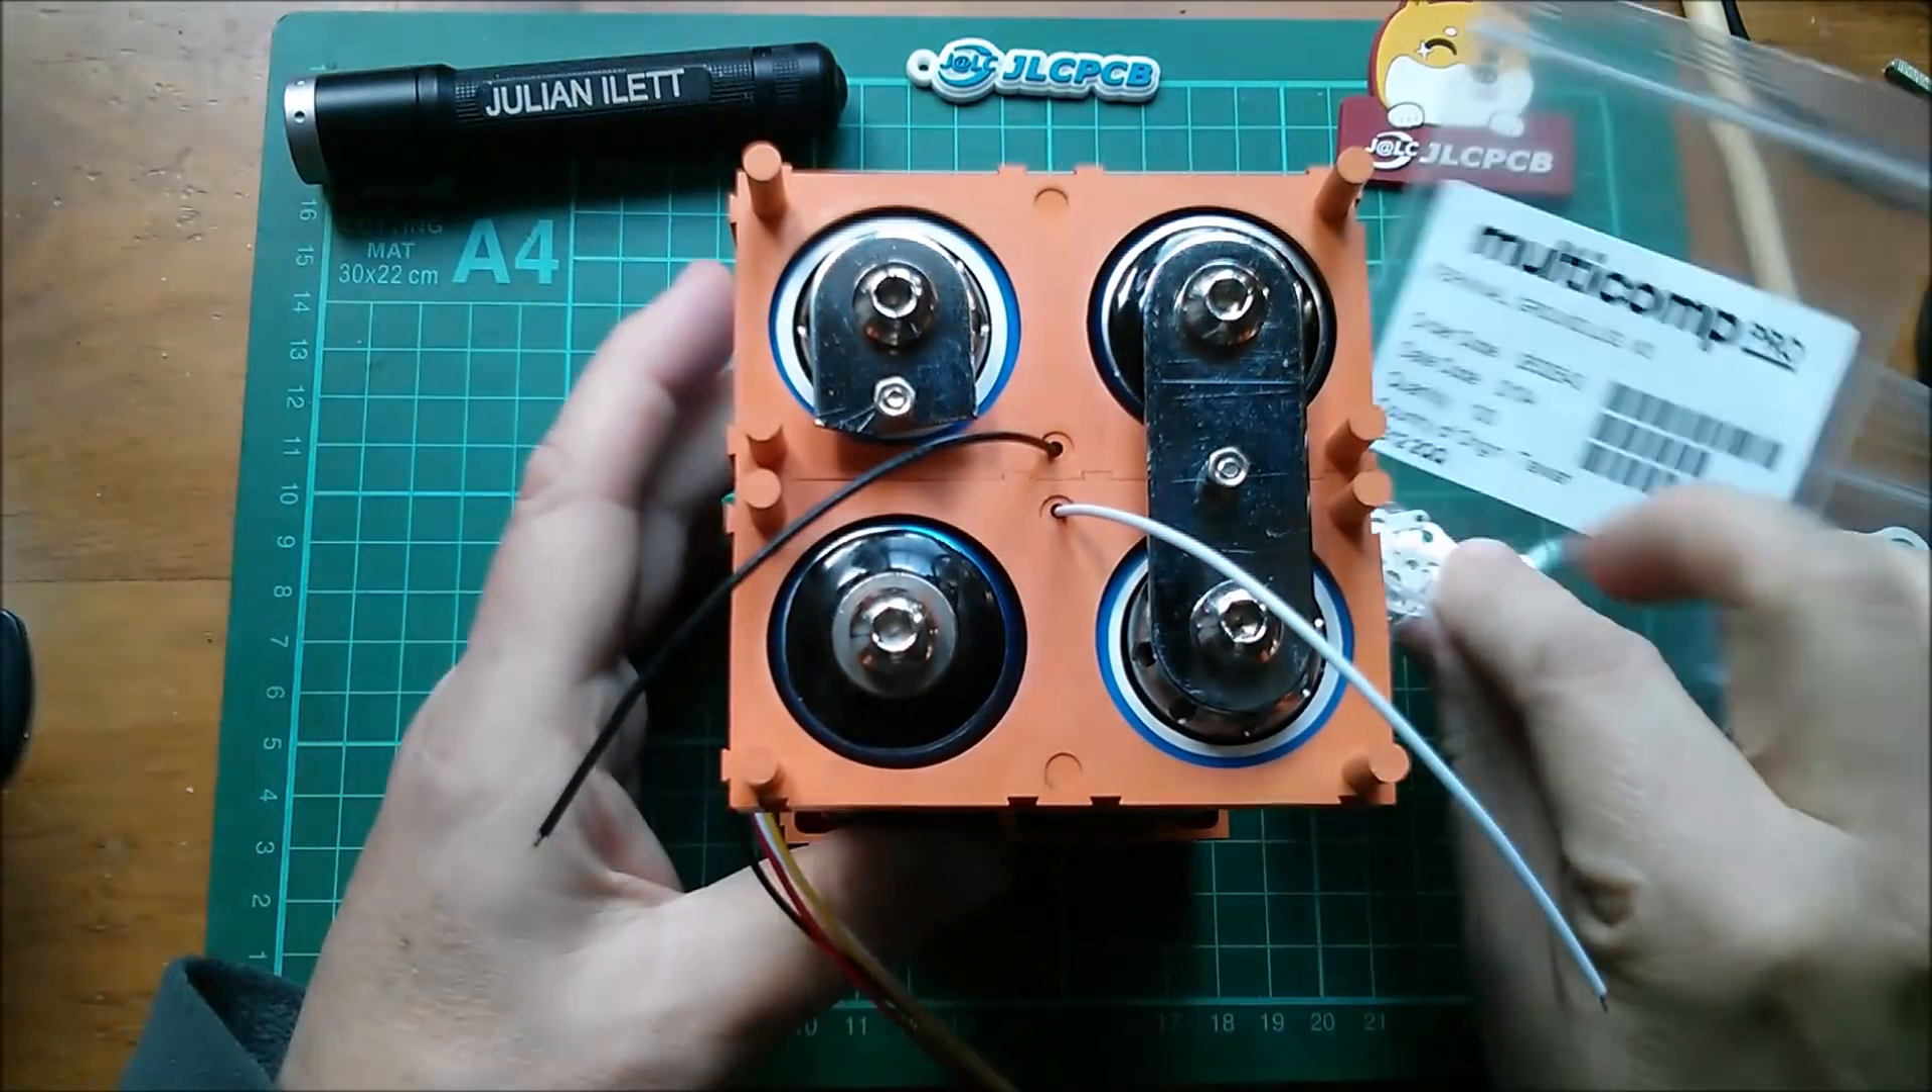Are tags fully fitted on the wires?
No.